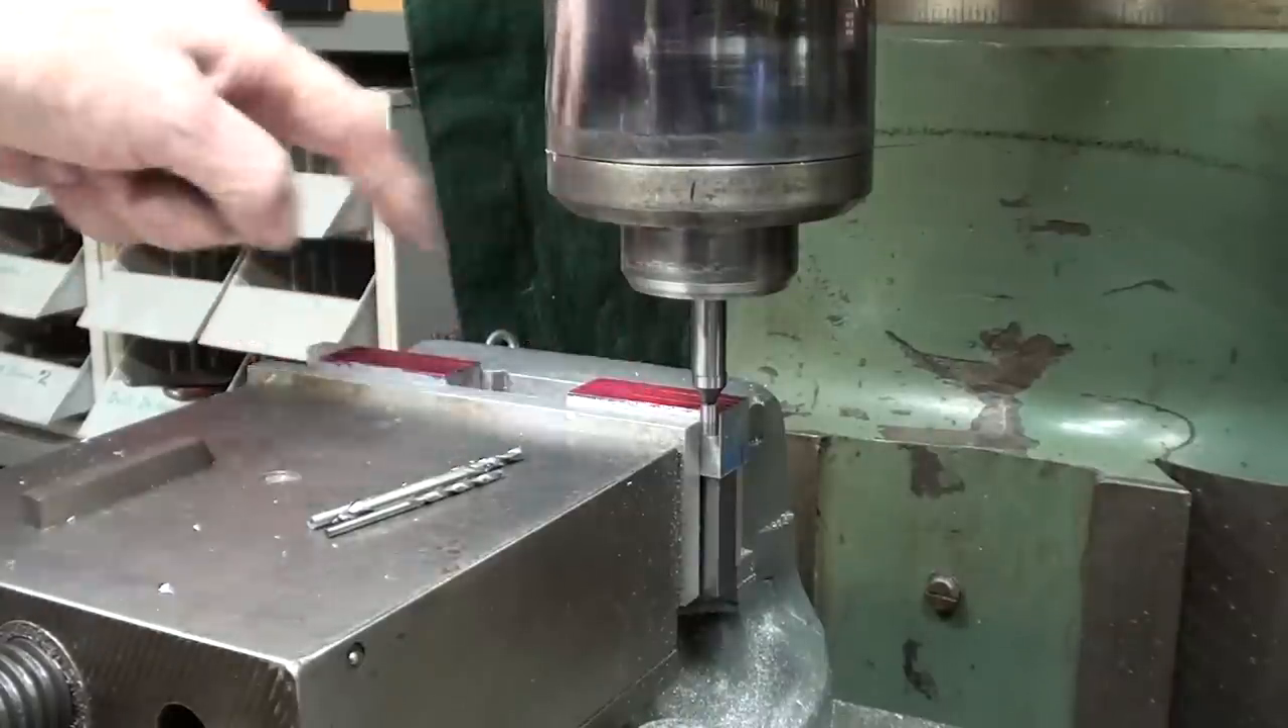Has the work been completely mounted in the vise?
Yes.